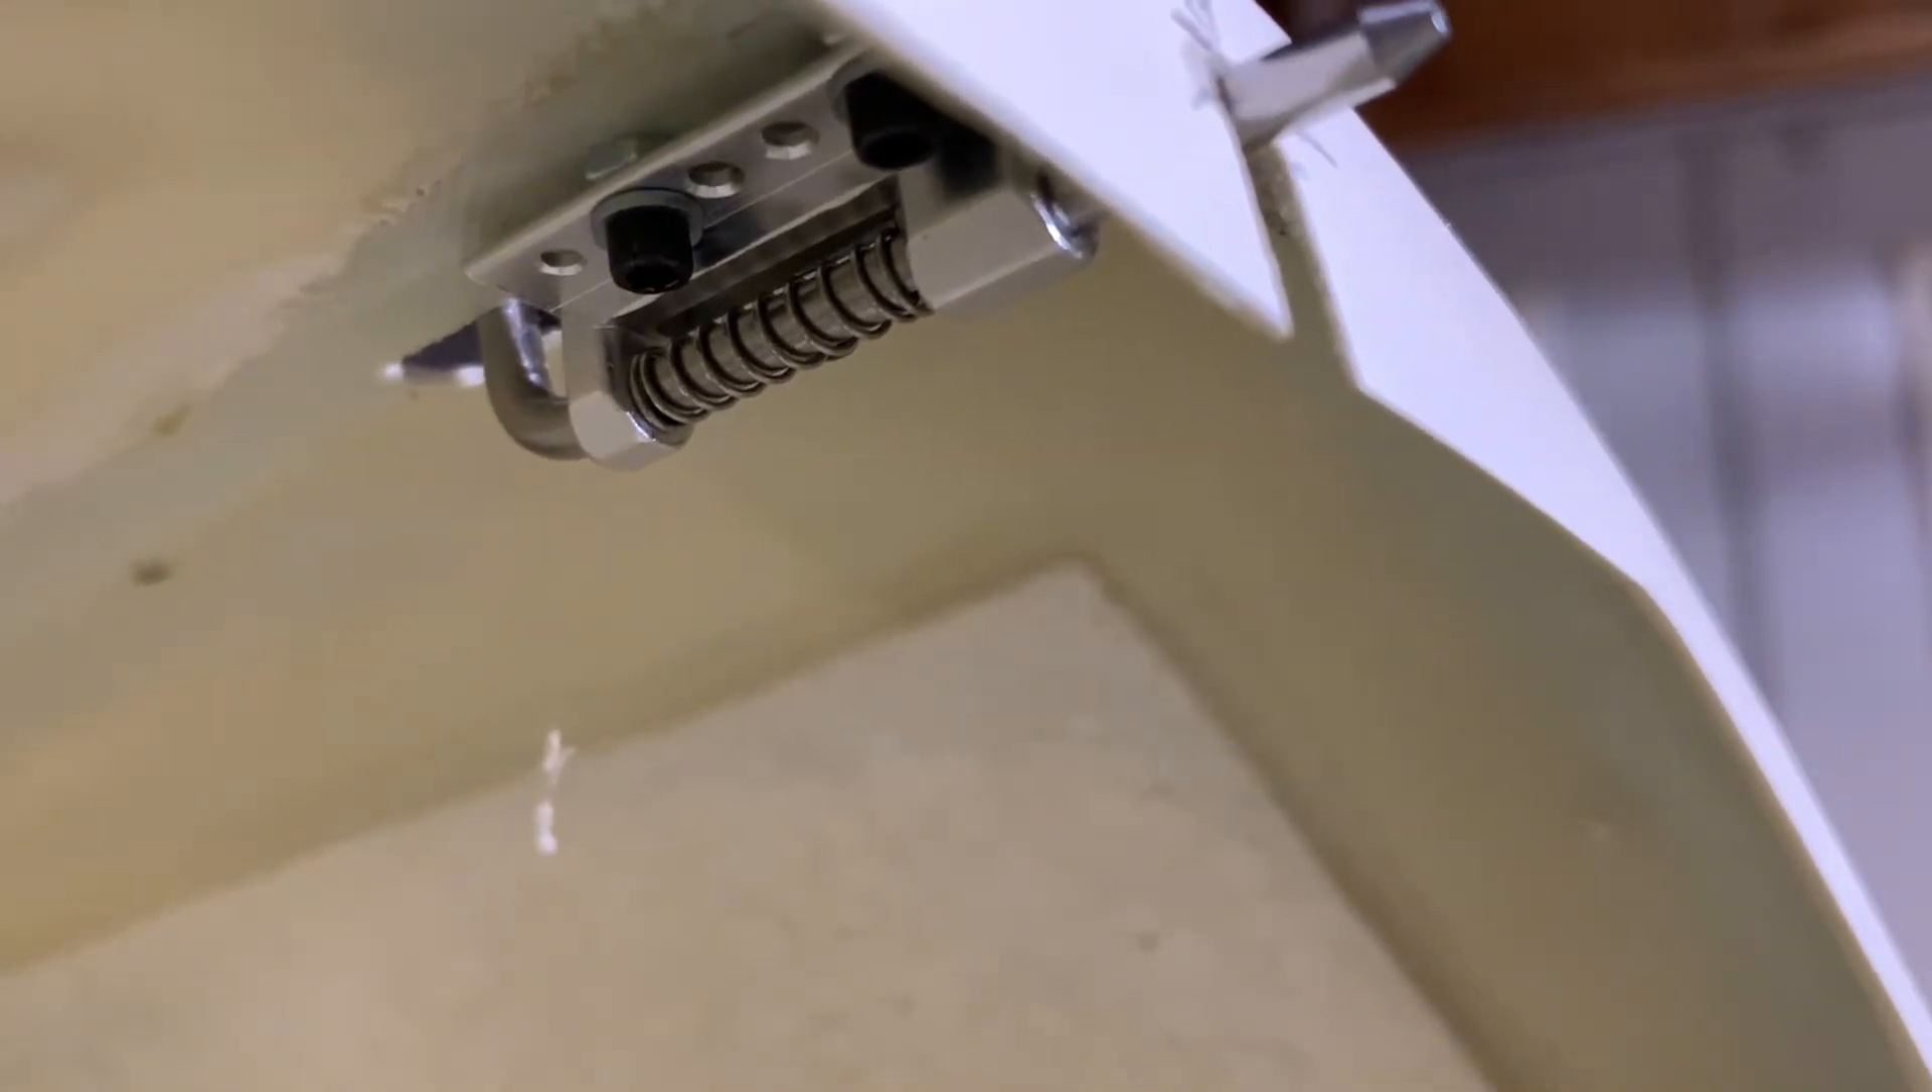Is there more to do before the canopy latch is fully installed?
No.